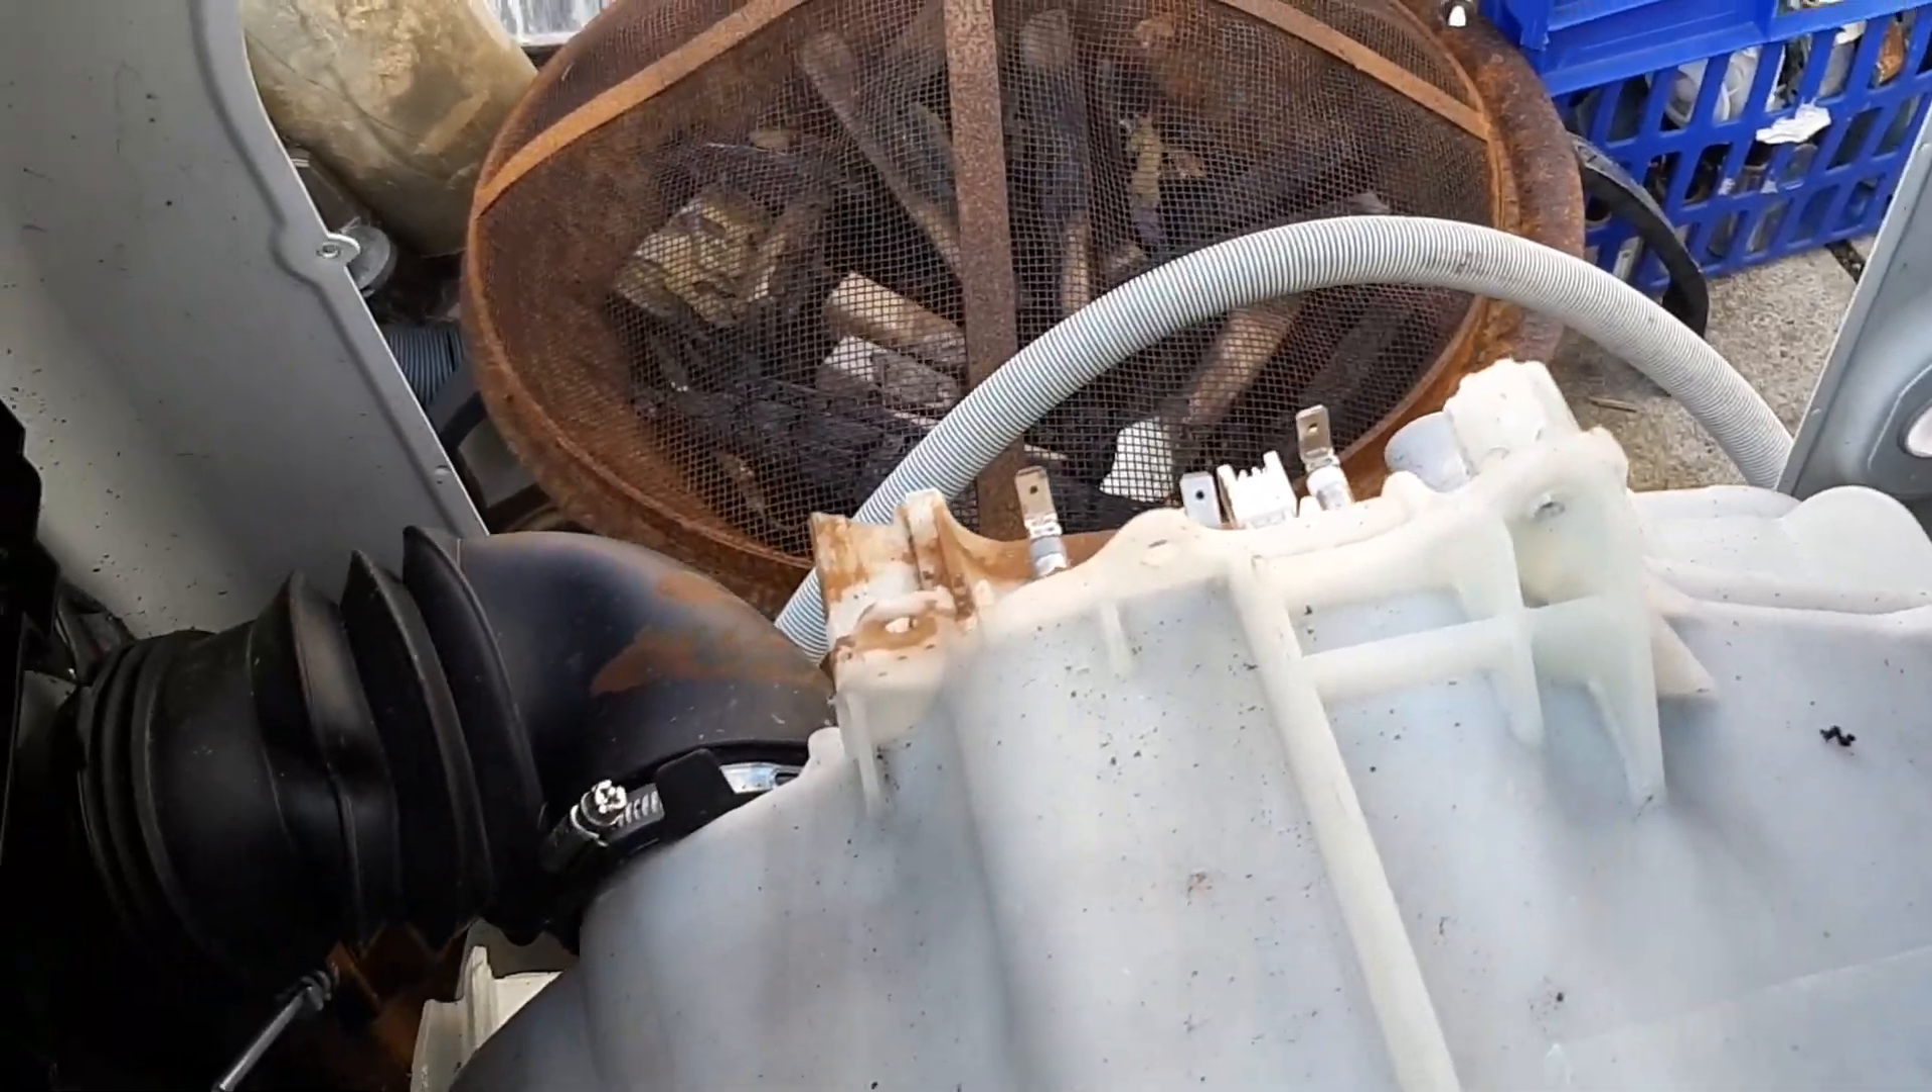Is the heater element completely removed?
No.